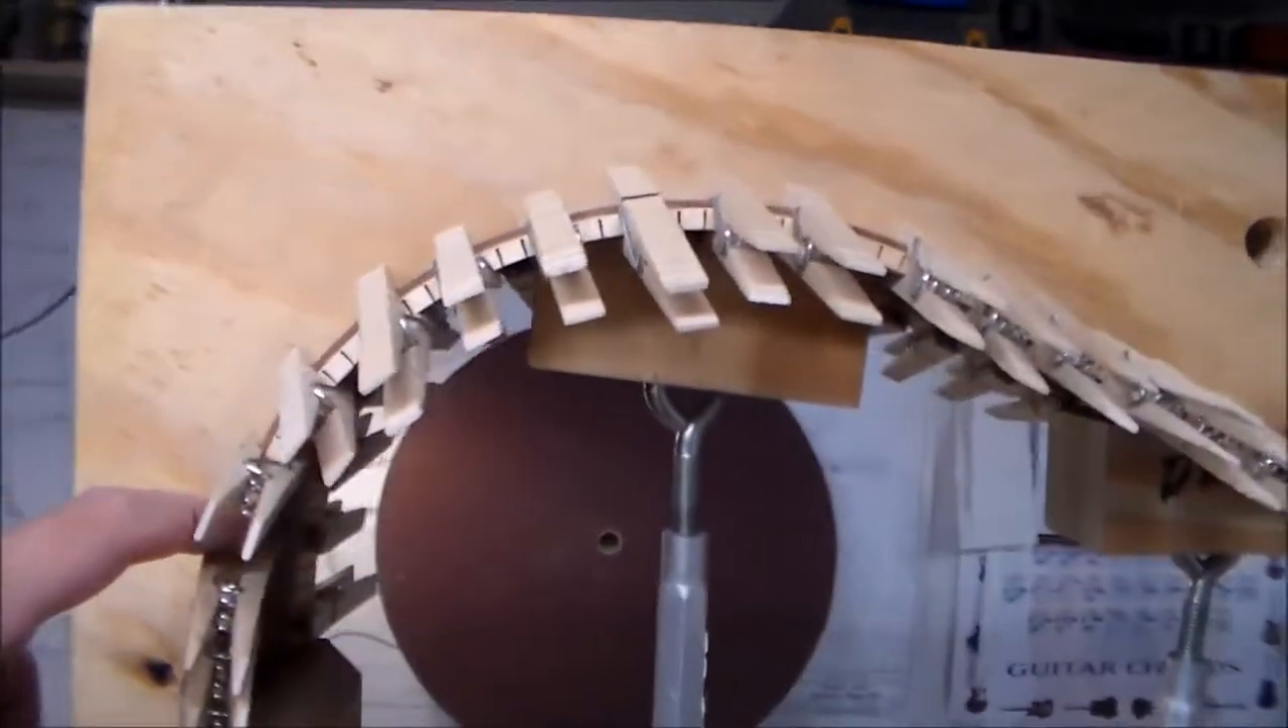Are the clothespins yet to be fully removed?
Yes.